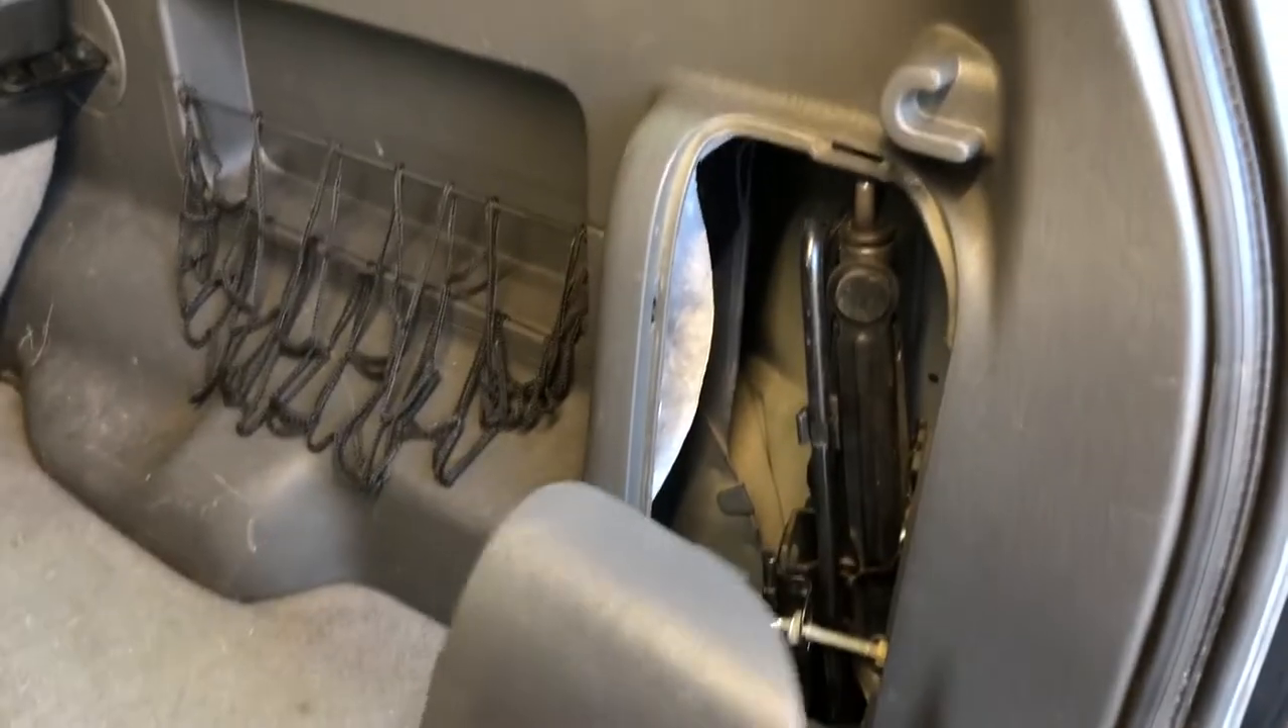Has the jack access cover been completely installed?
No.